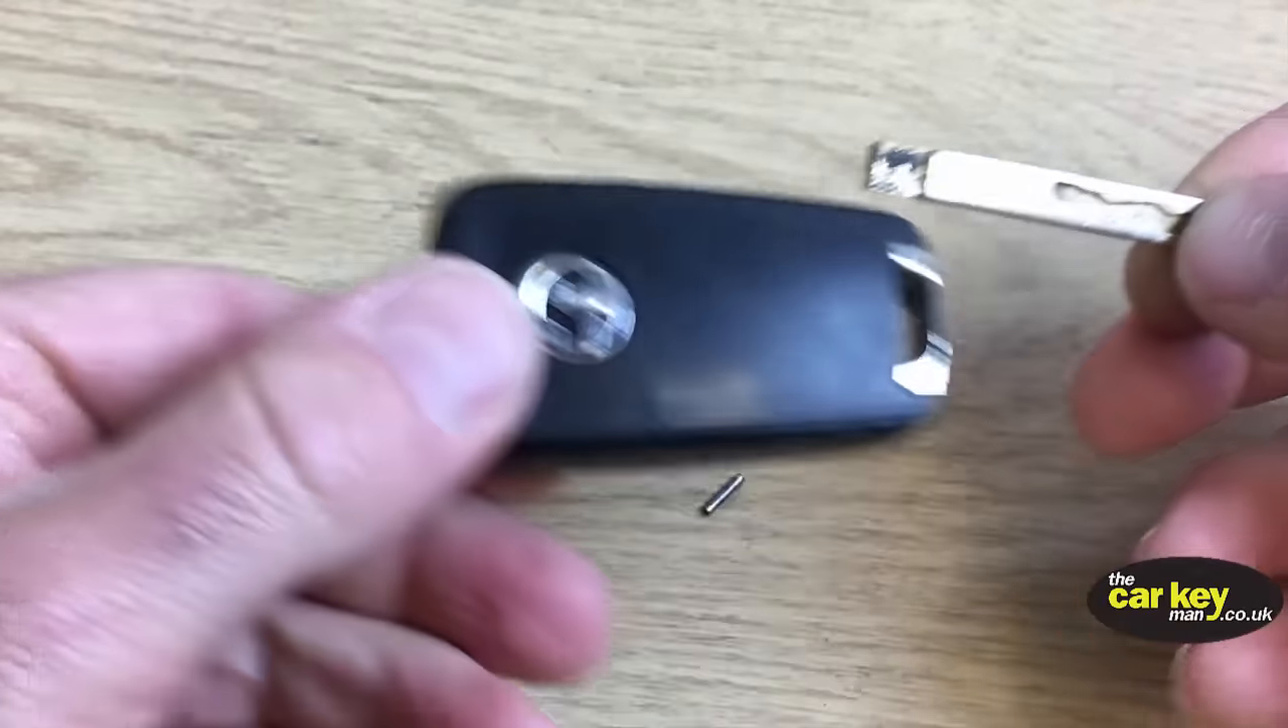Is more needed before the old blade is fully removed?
No.